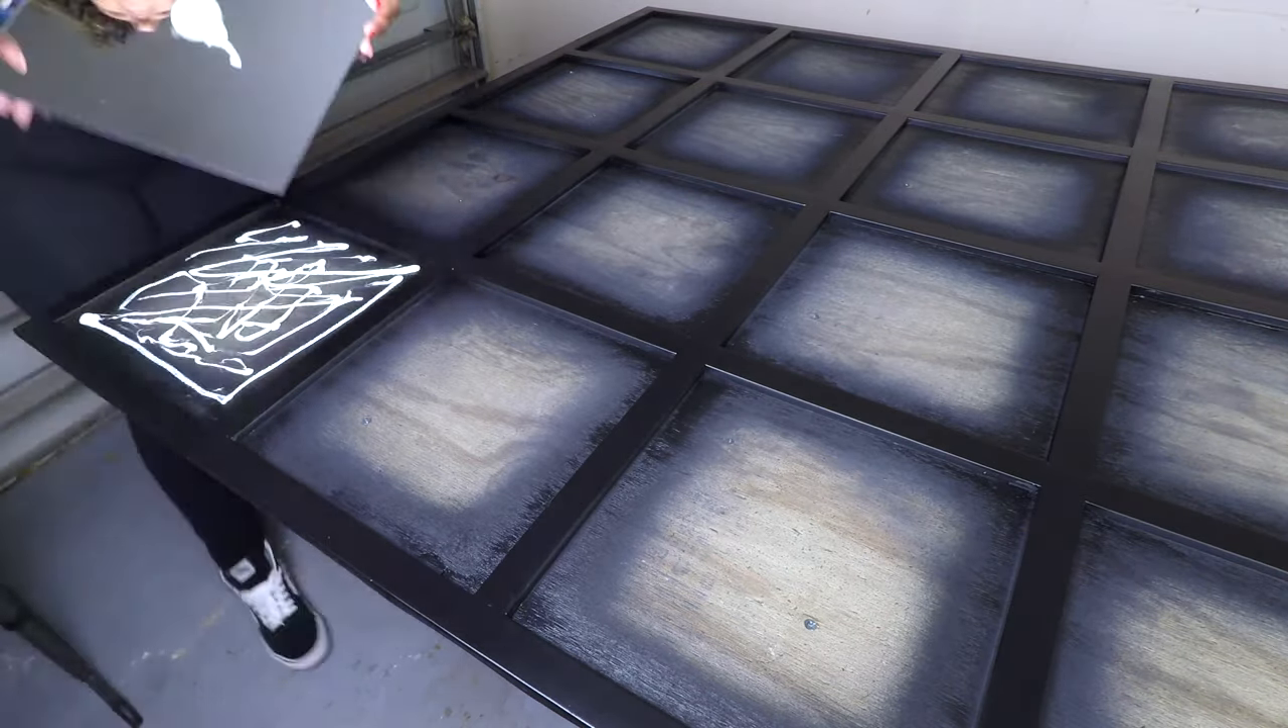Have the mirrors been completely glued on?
No.